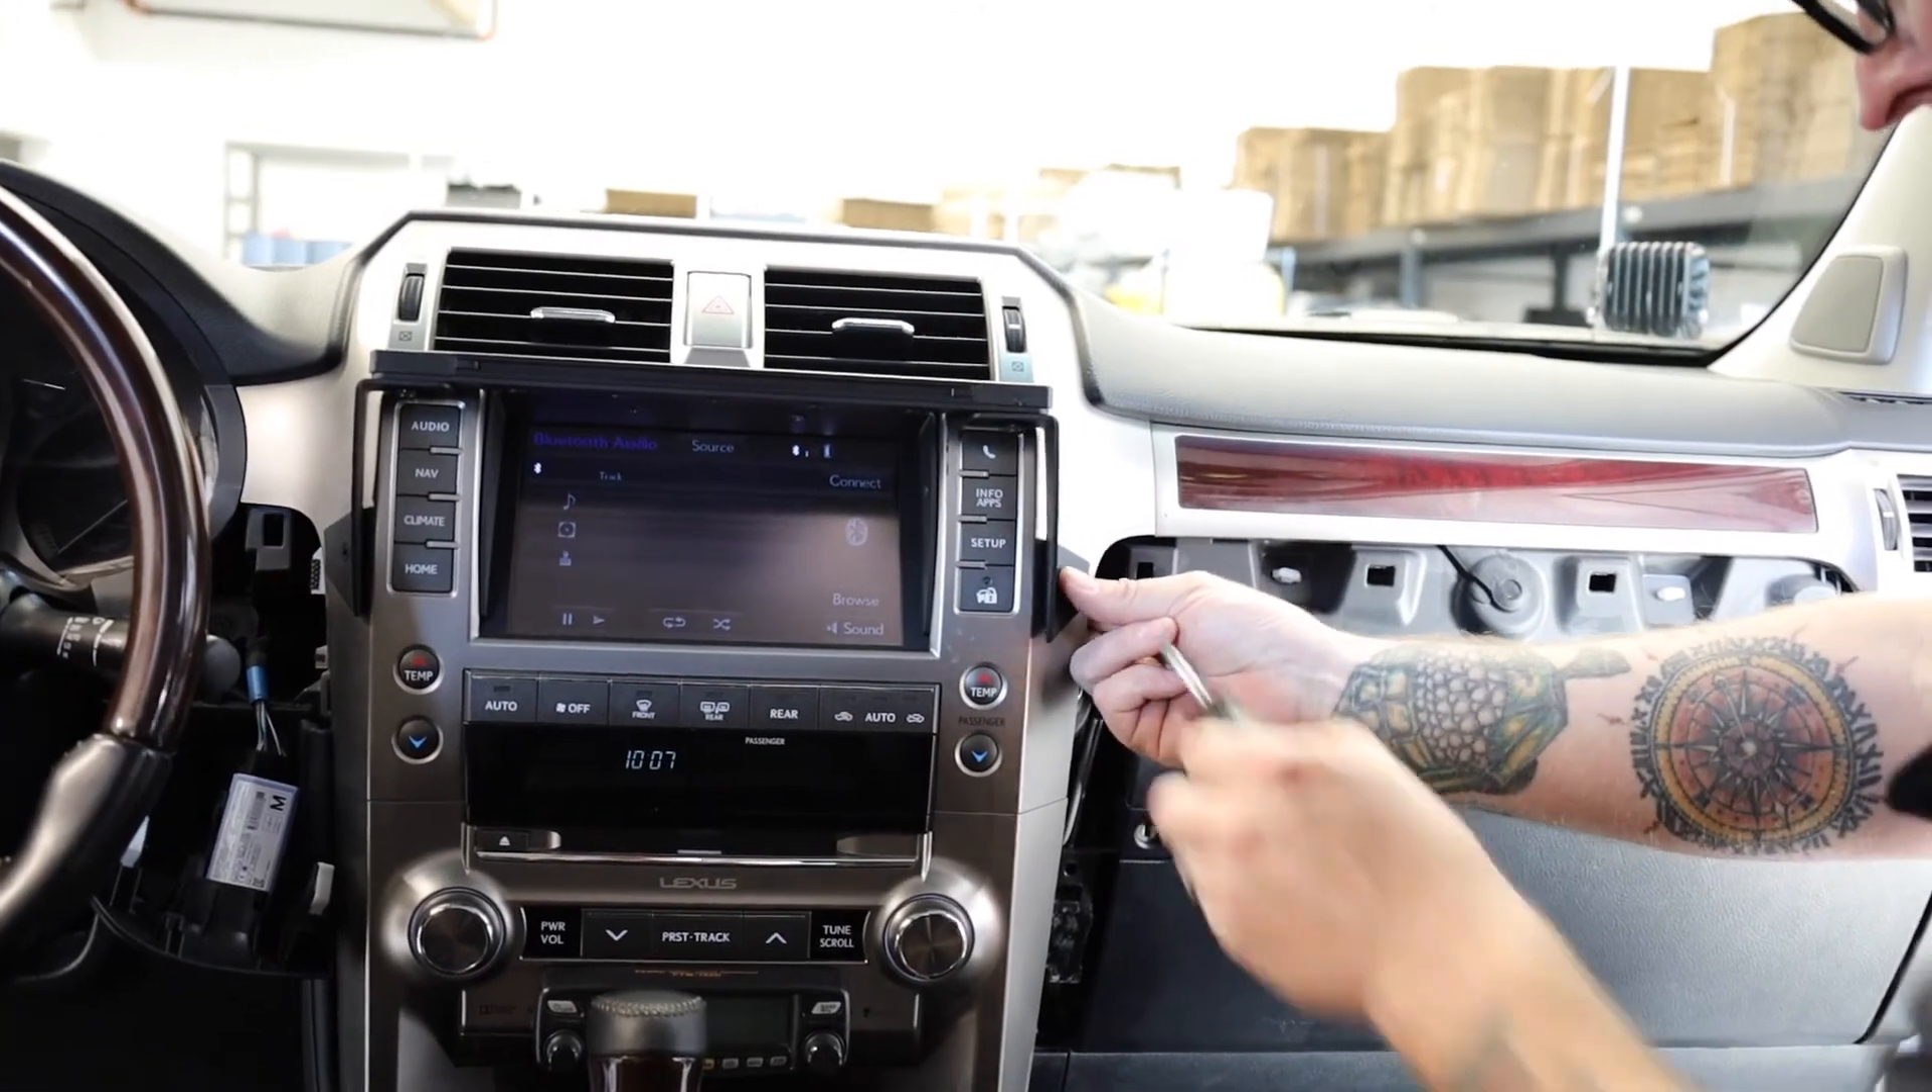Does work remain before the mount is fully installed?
Yes.